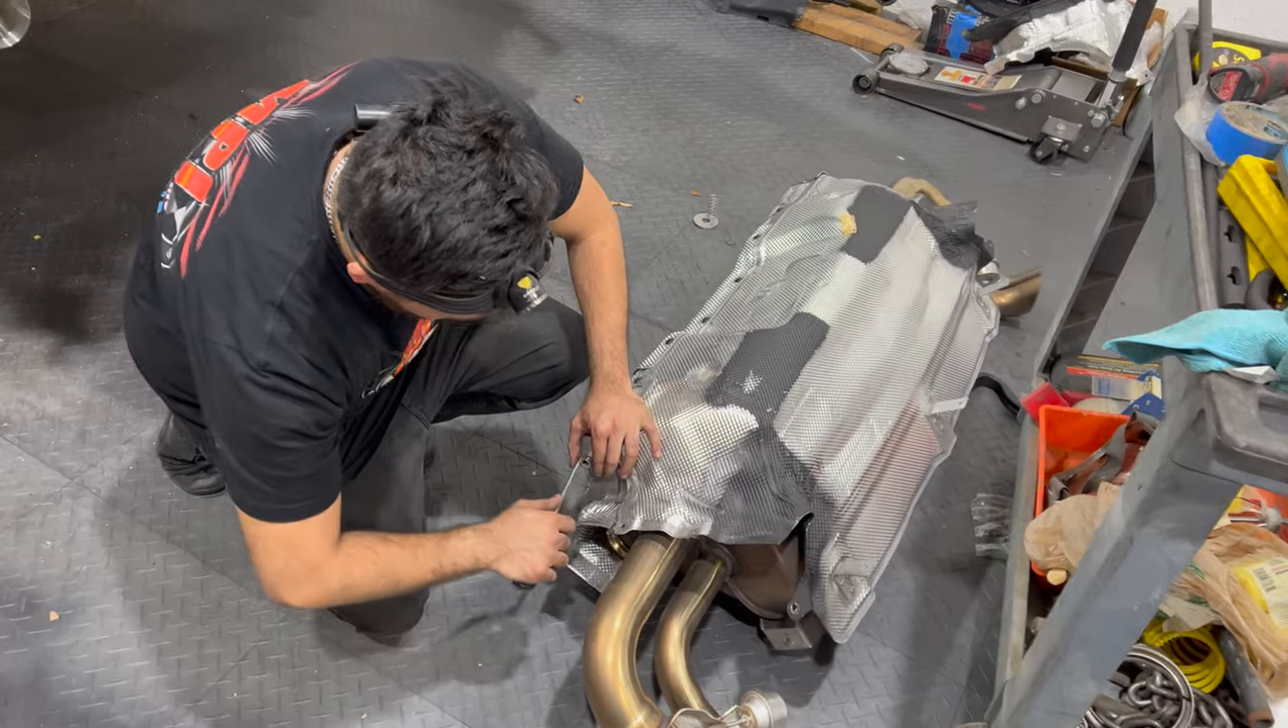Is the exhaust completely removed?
Yes.